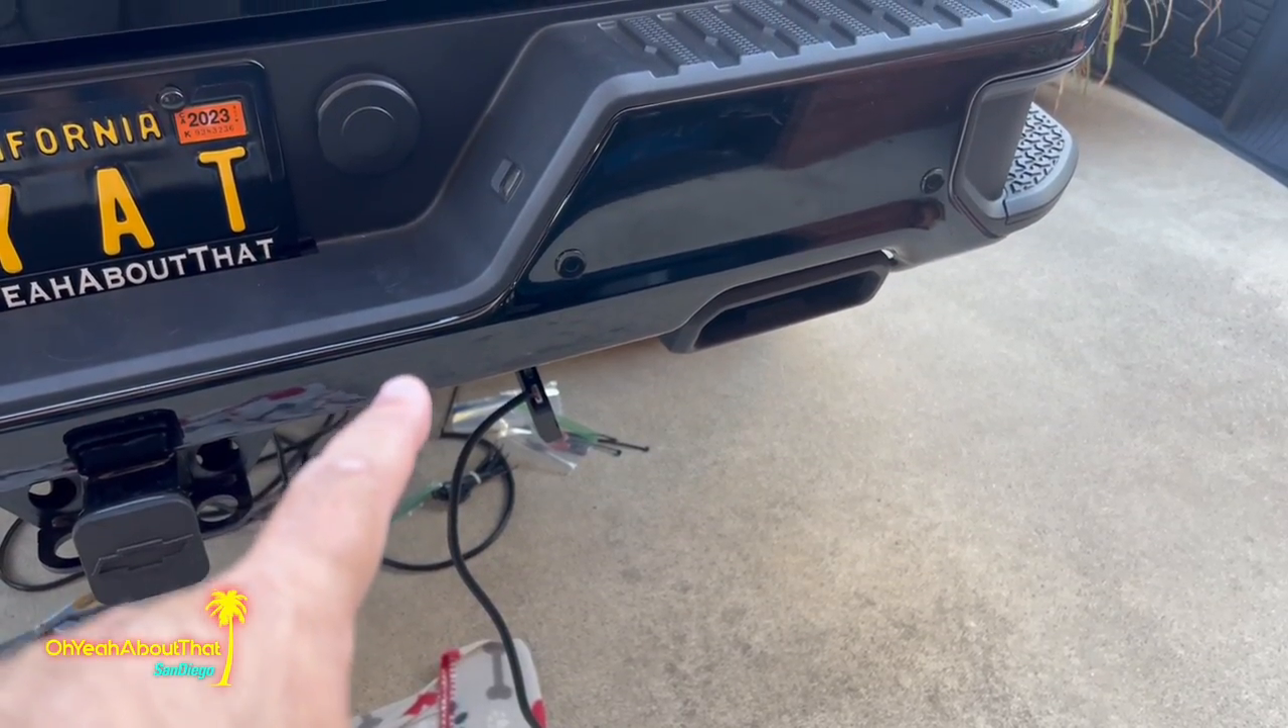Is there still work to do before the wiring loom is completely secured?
Yes.